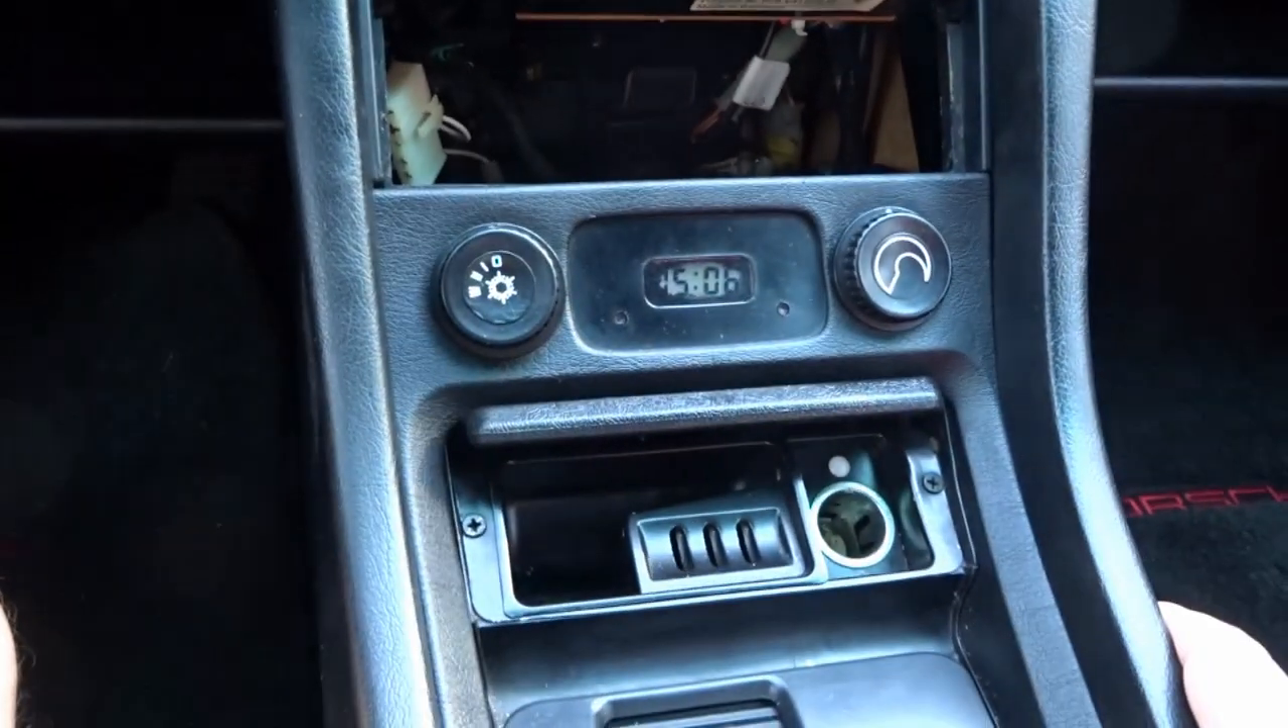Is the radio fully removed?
Yes.